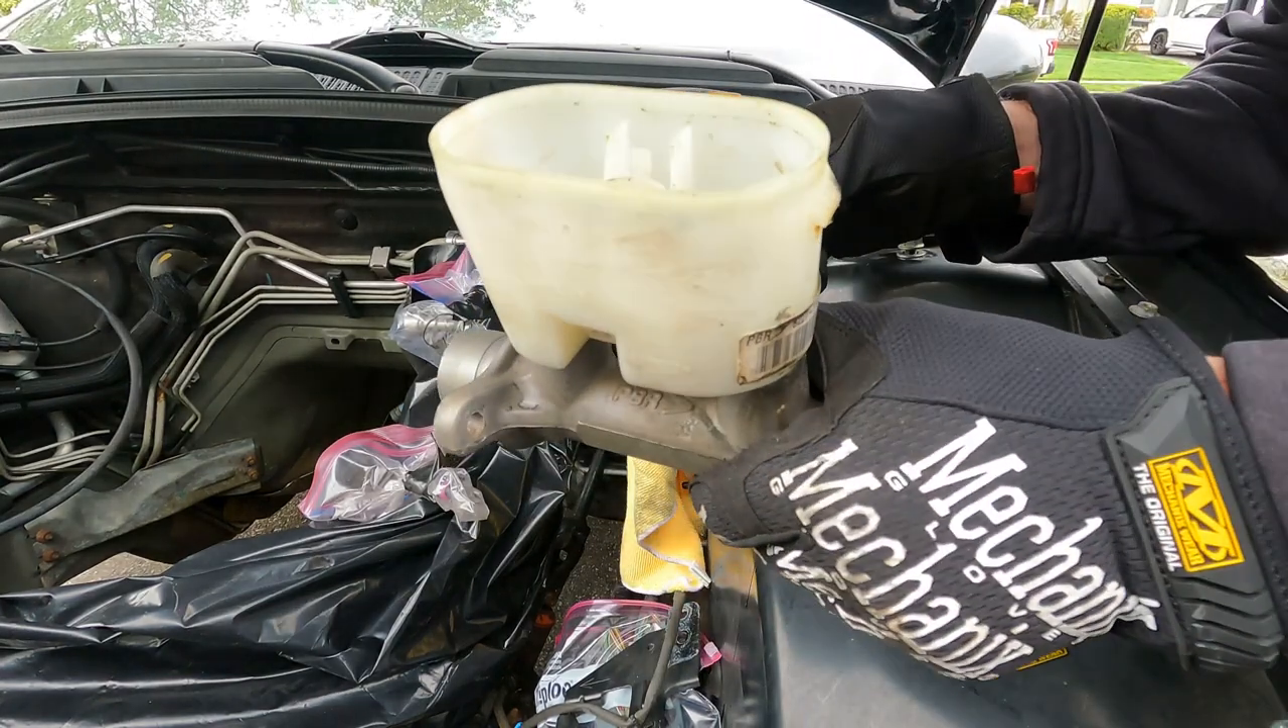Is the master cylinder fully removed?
Yes.